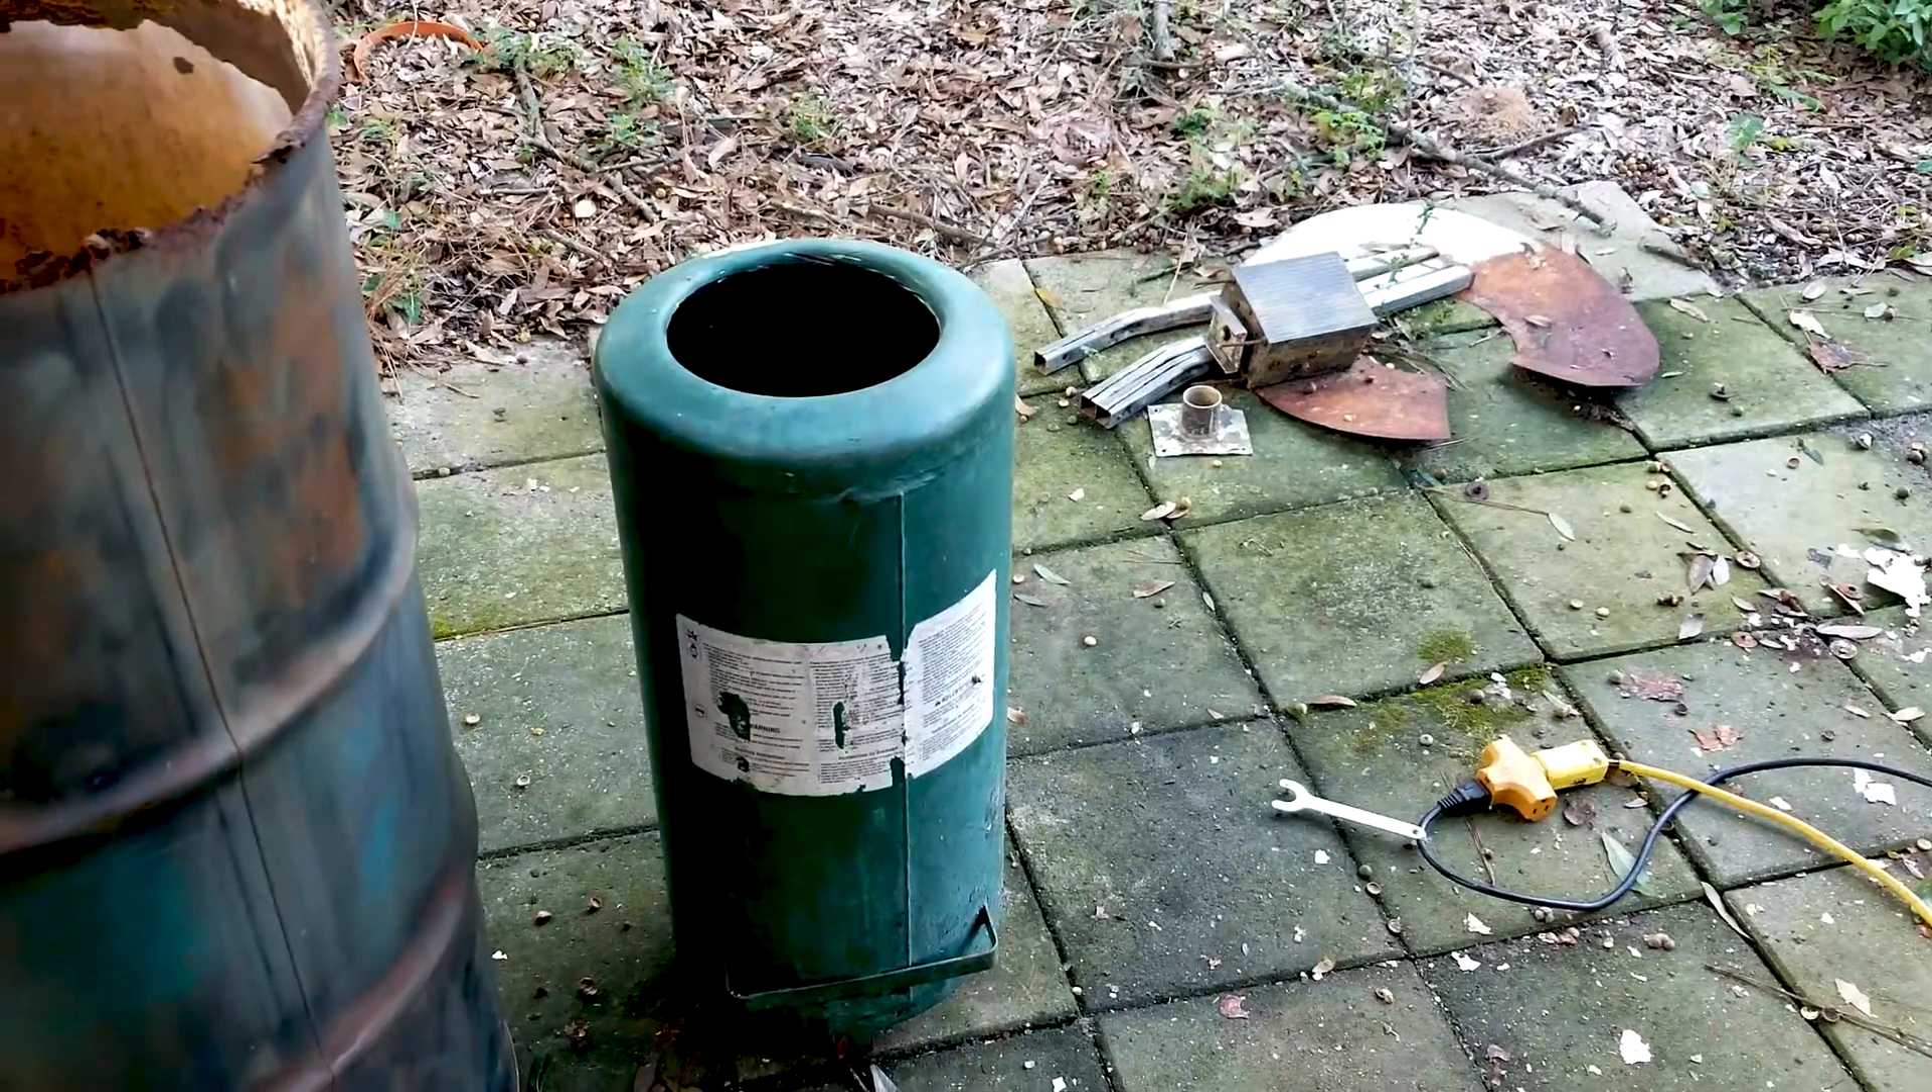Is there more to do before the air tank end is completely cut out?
No.